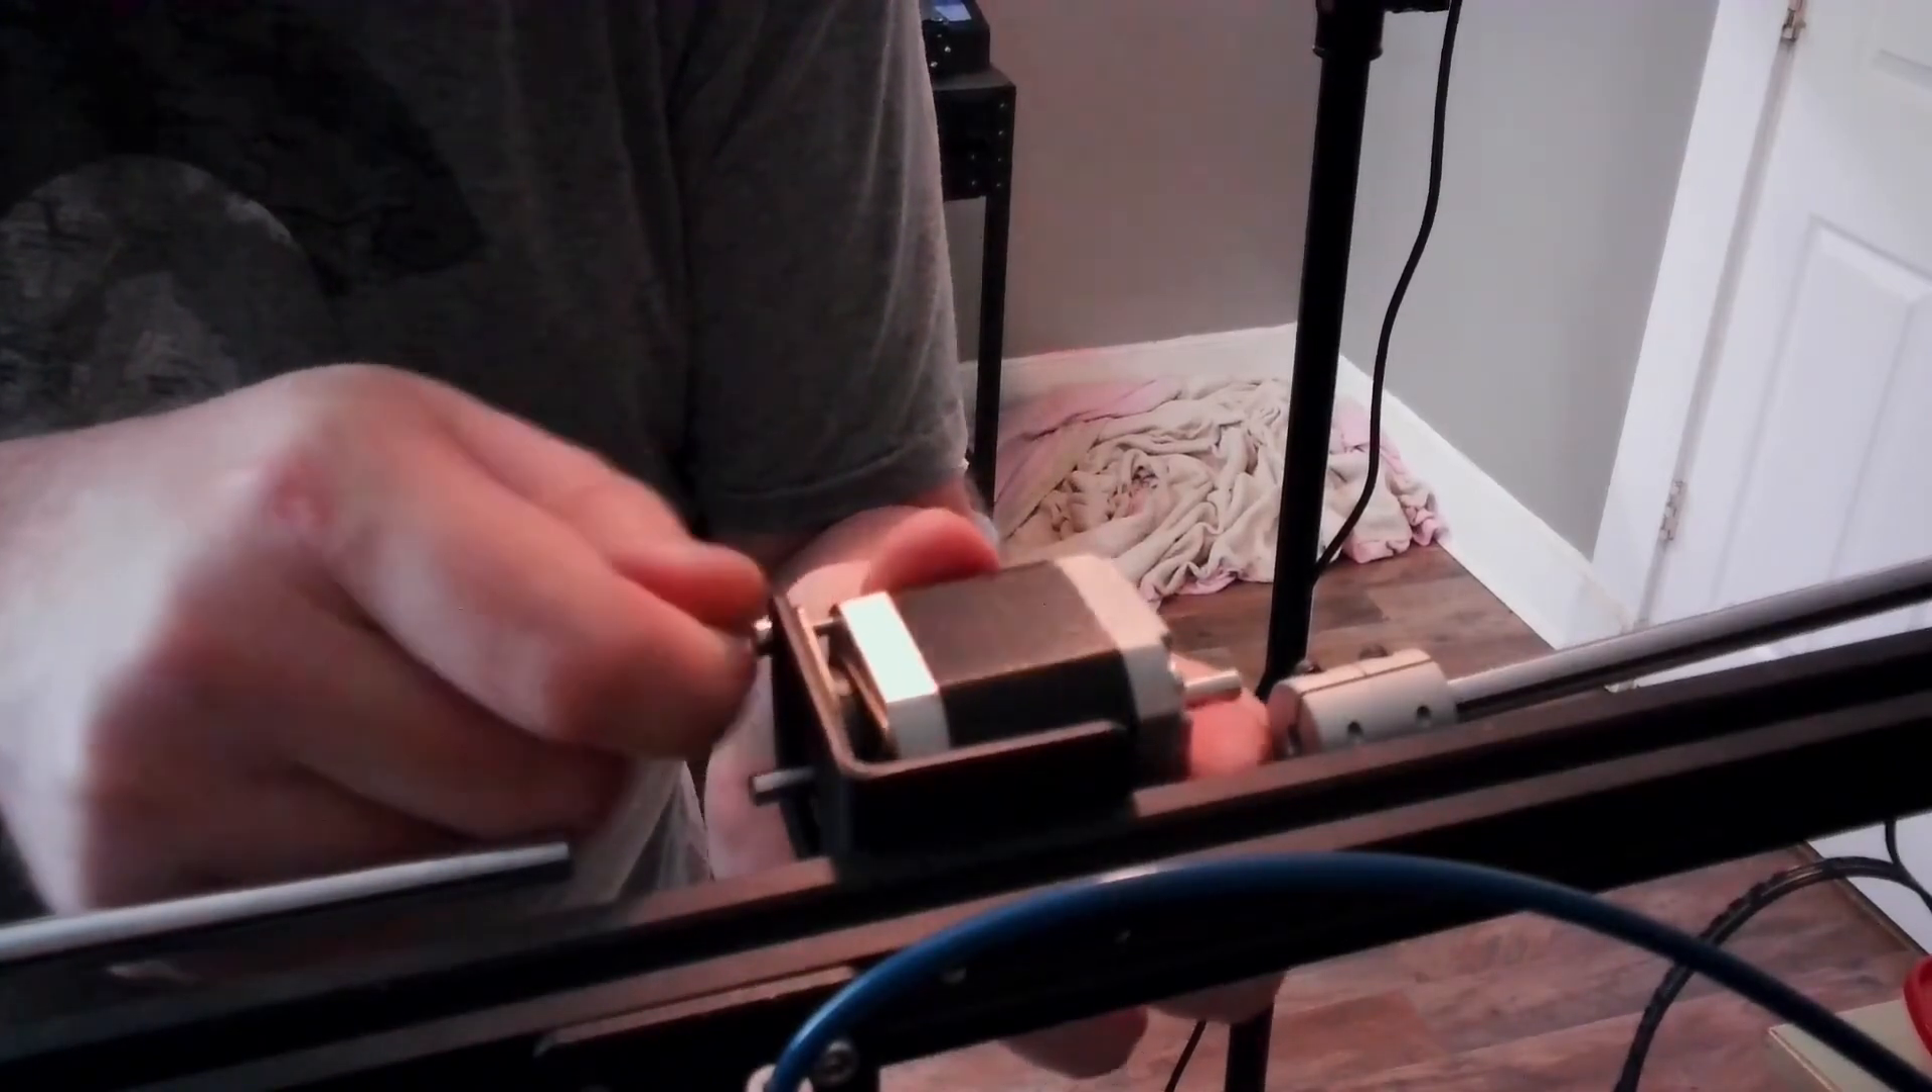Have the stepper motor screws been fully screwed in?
No.